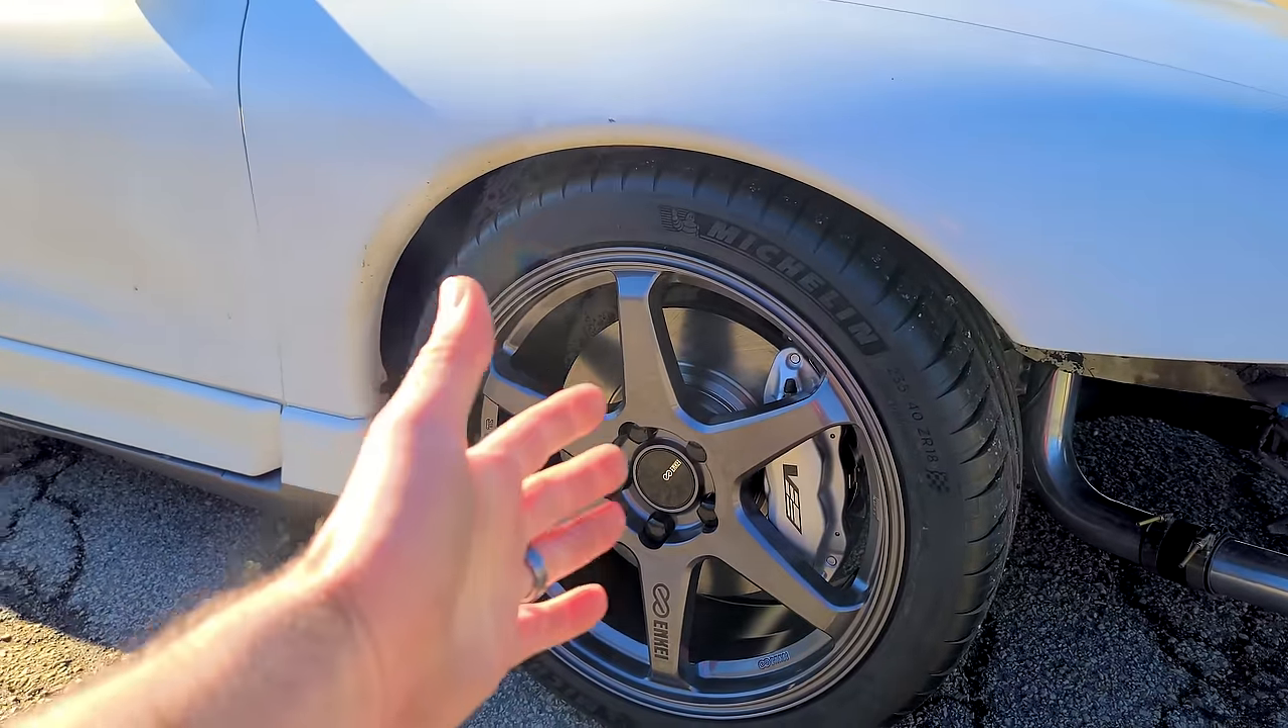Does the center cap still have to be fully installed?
No.